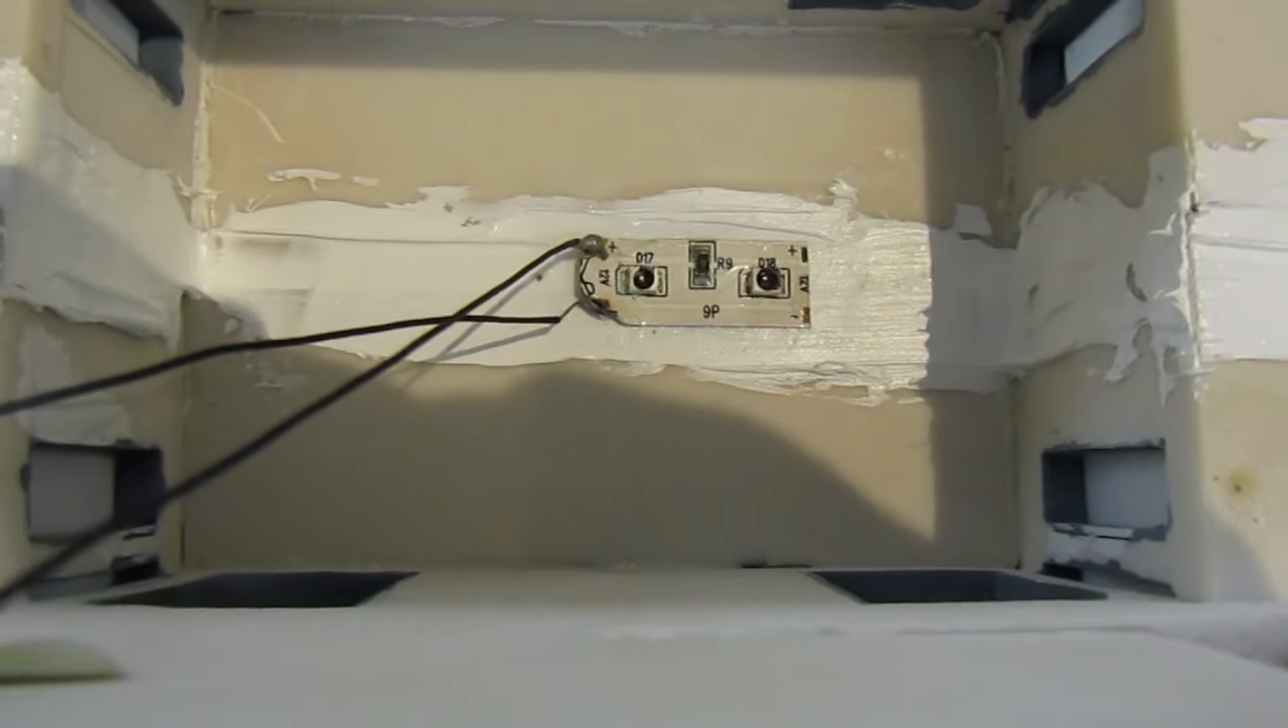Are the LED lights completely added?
Yes.